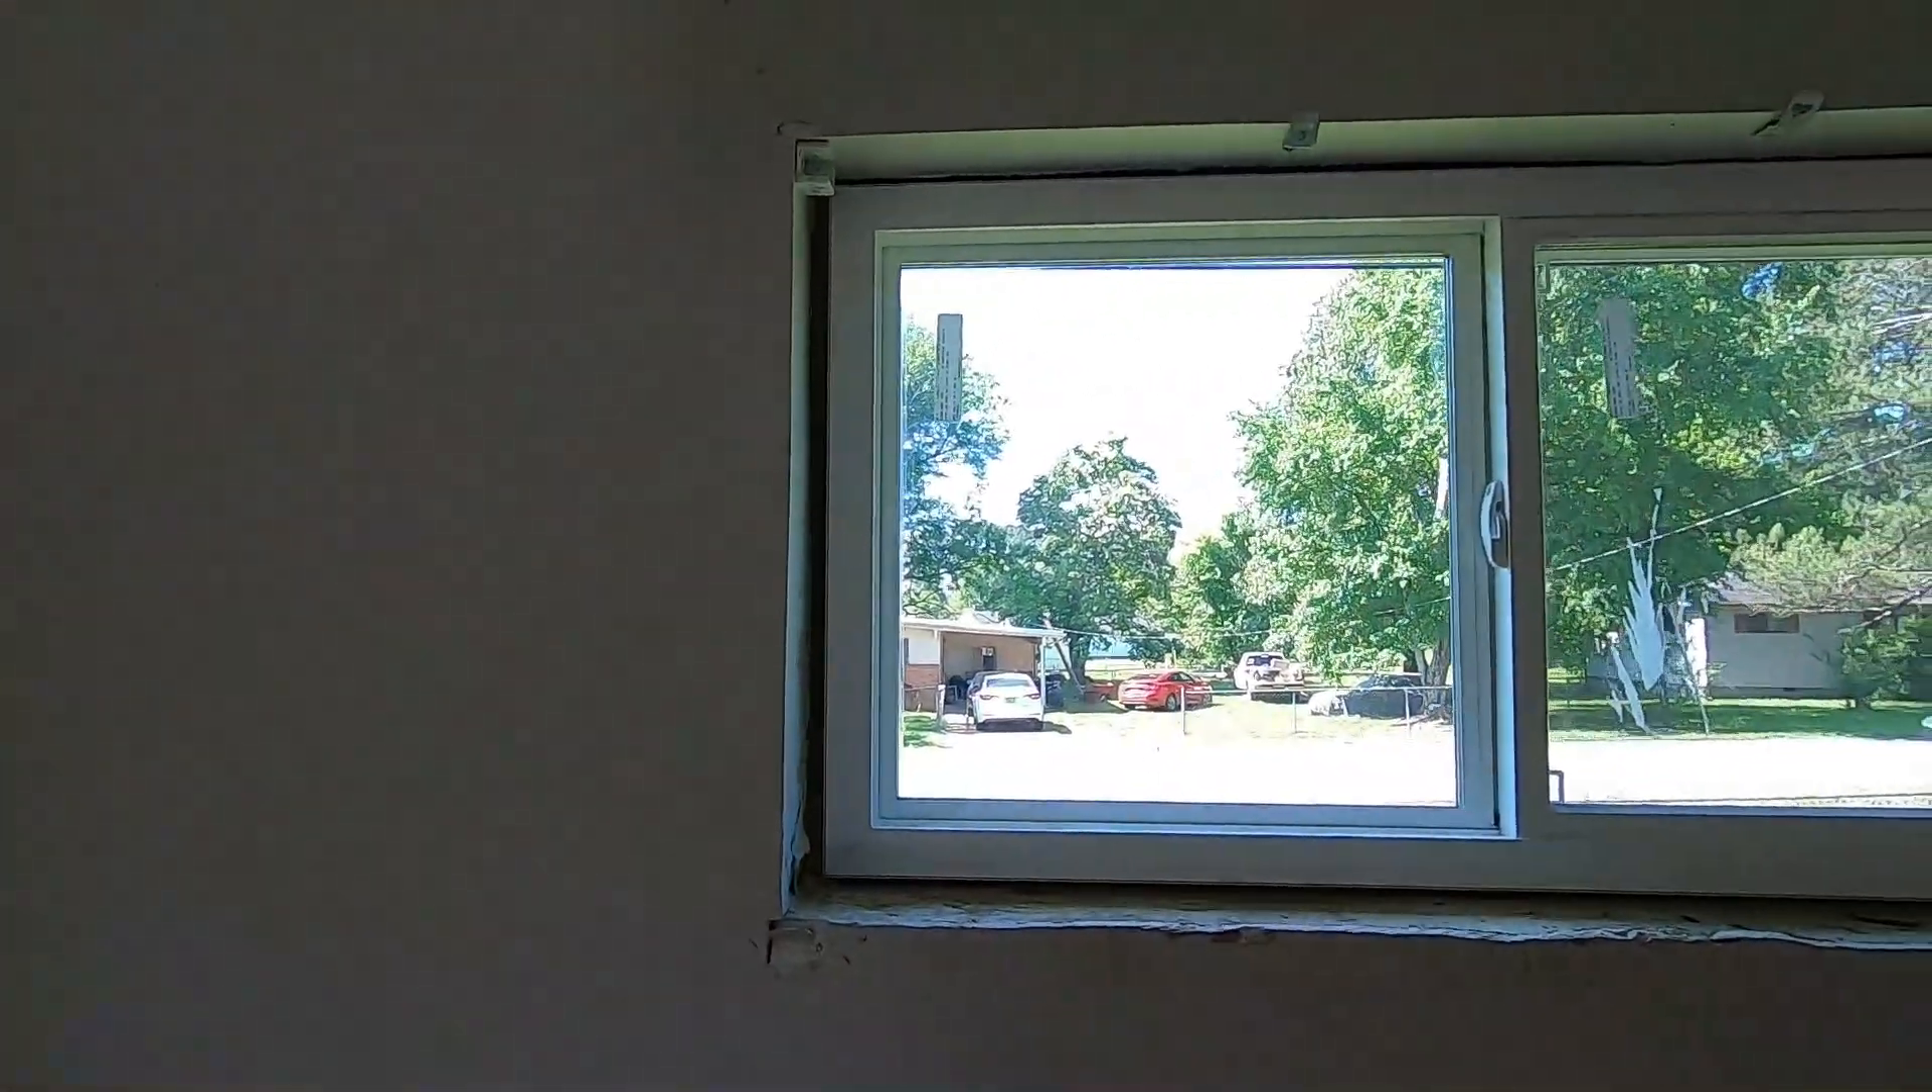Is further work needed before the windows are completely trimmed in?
Yes.